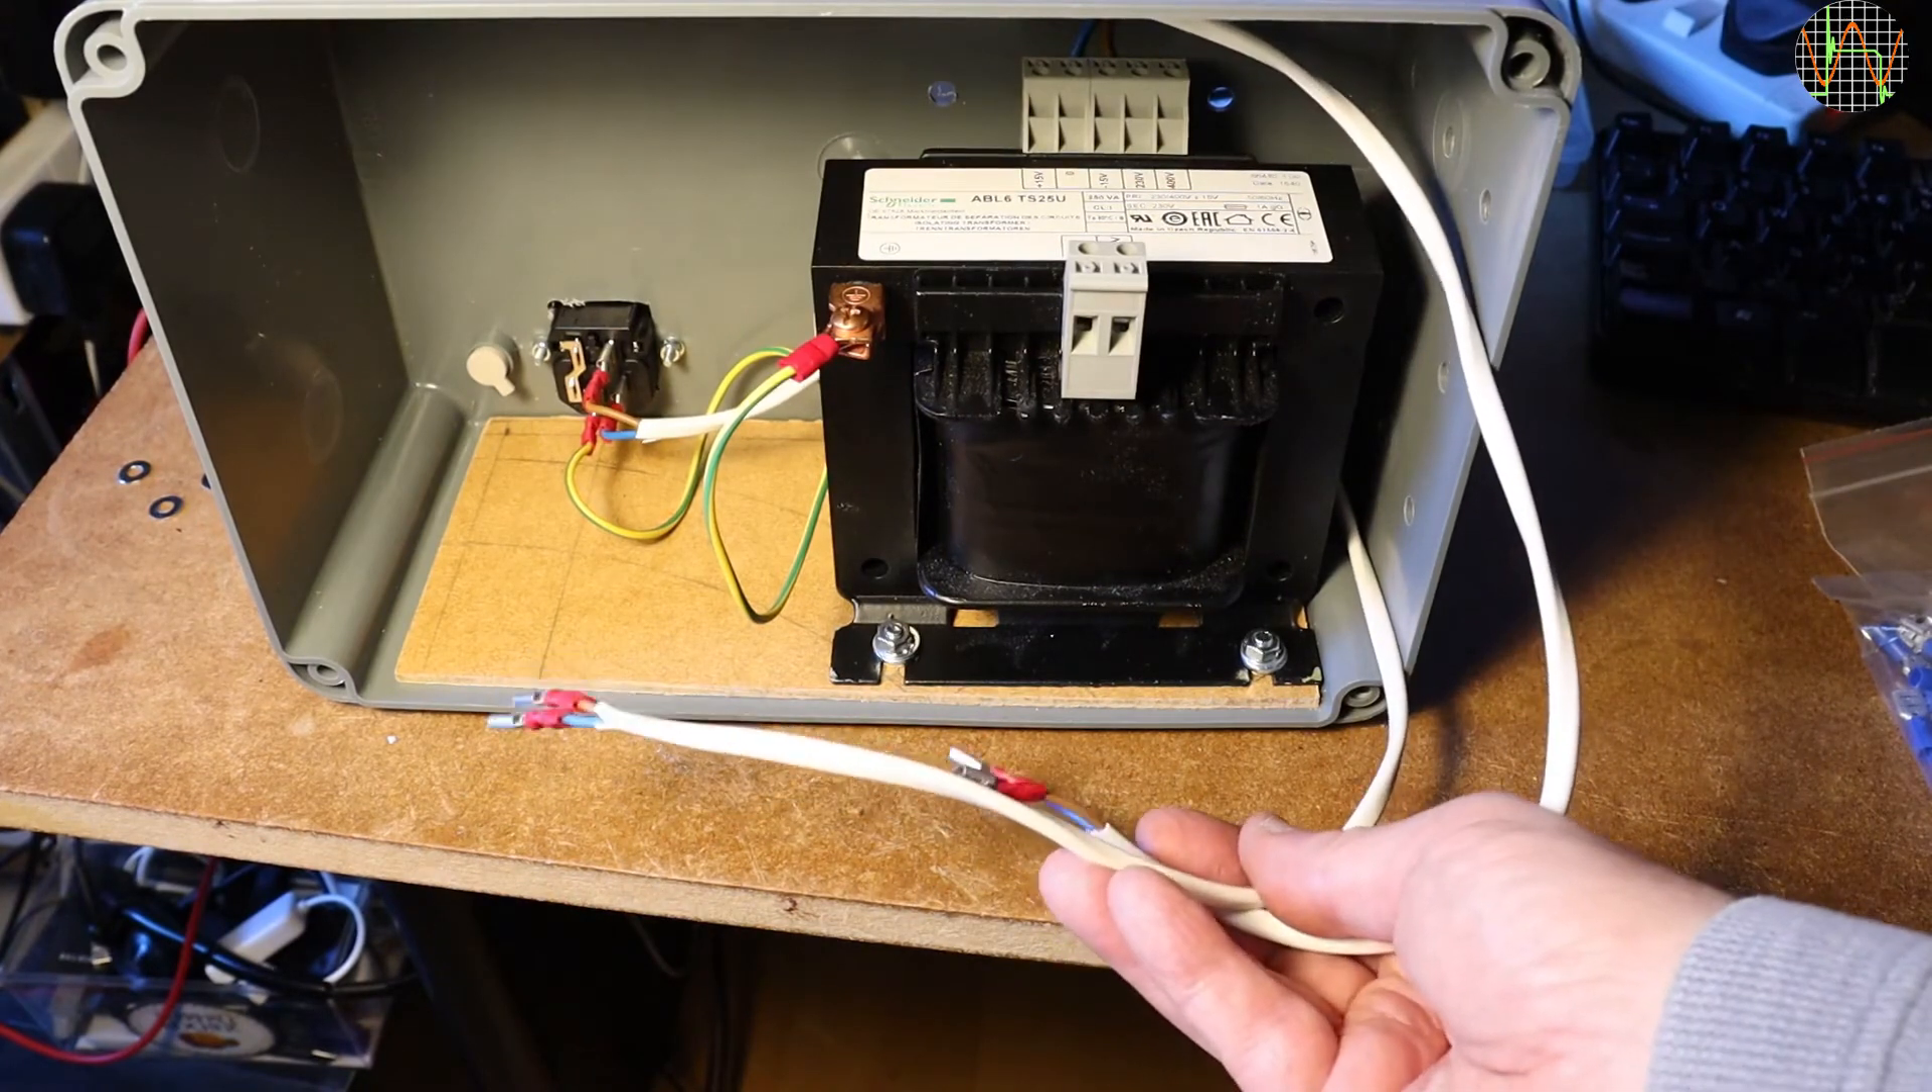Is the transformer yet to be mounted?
No.